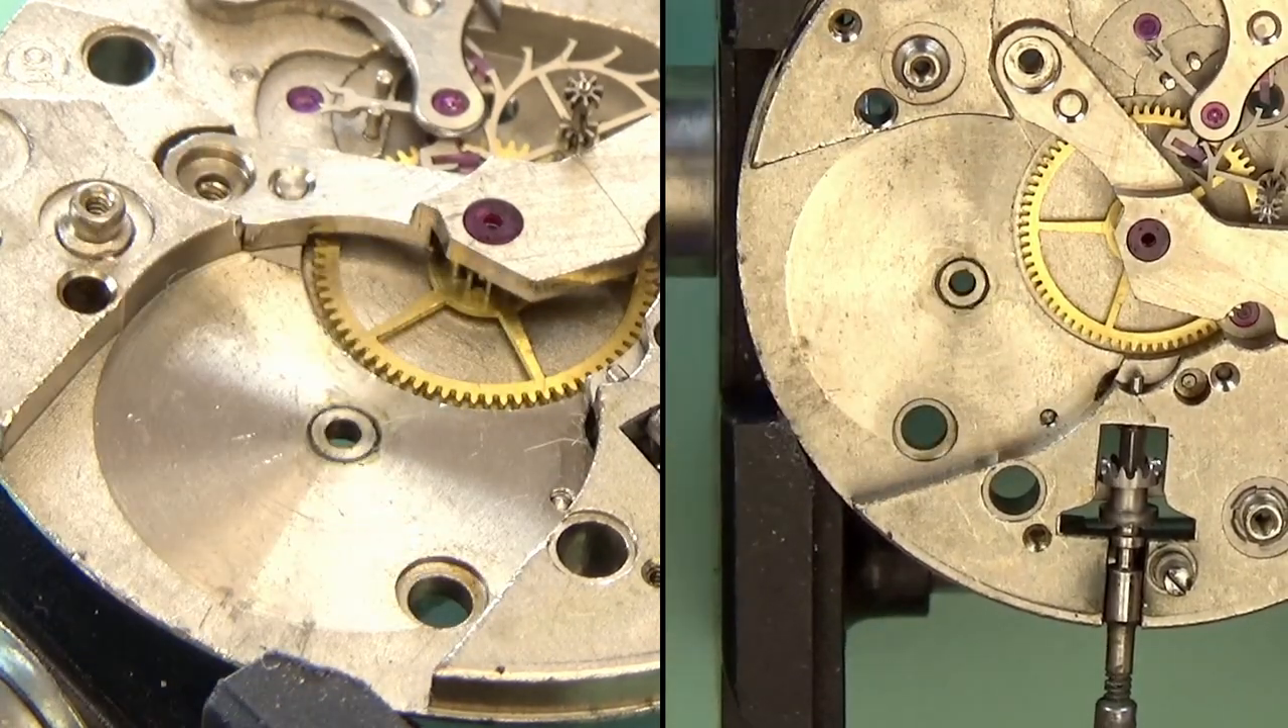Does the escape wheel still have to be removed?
Yes.